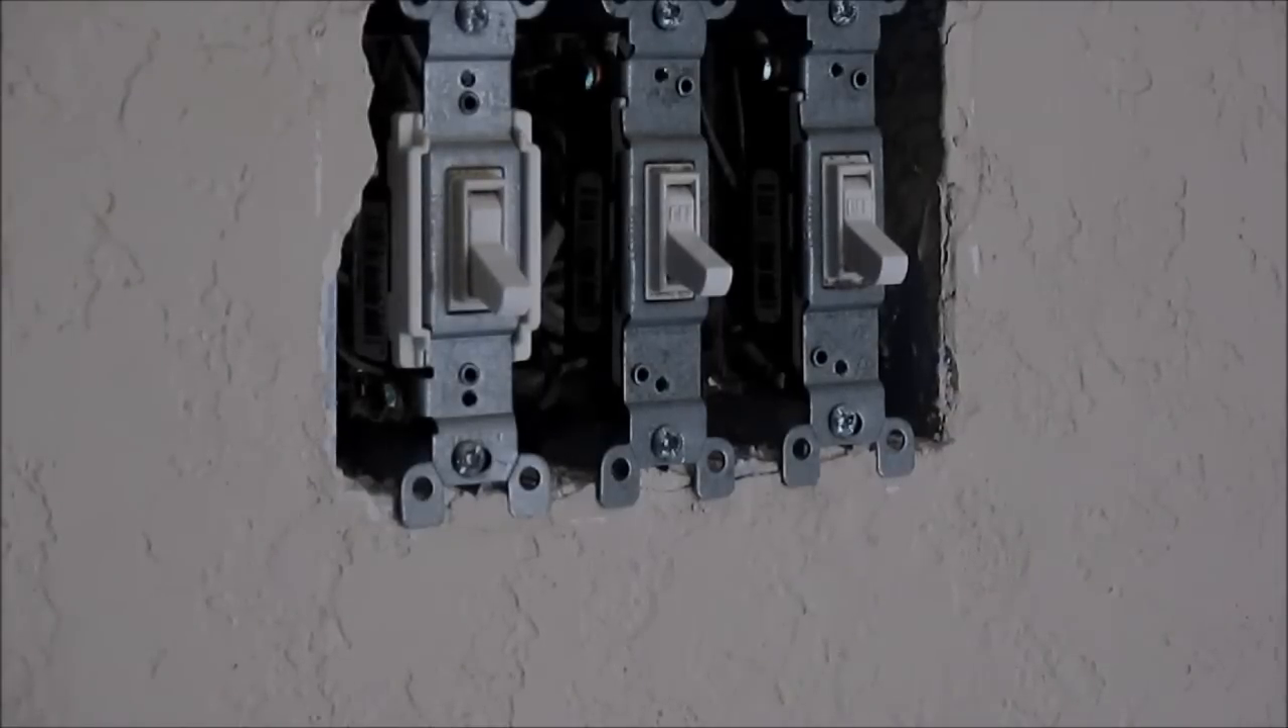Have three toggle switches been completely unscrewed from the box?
No.